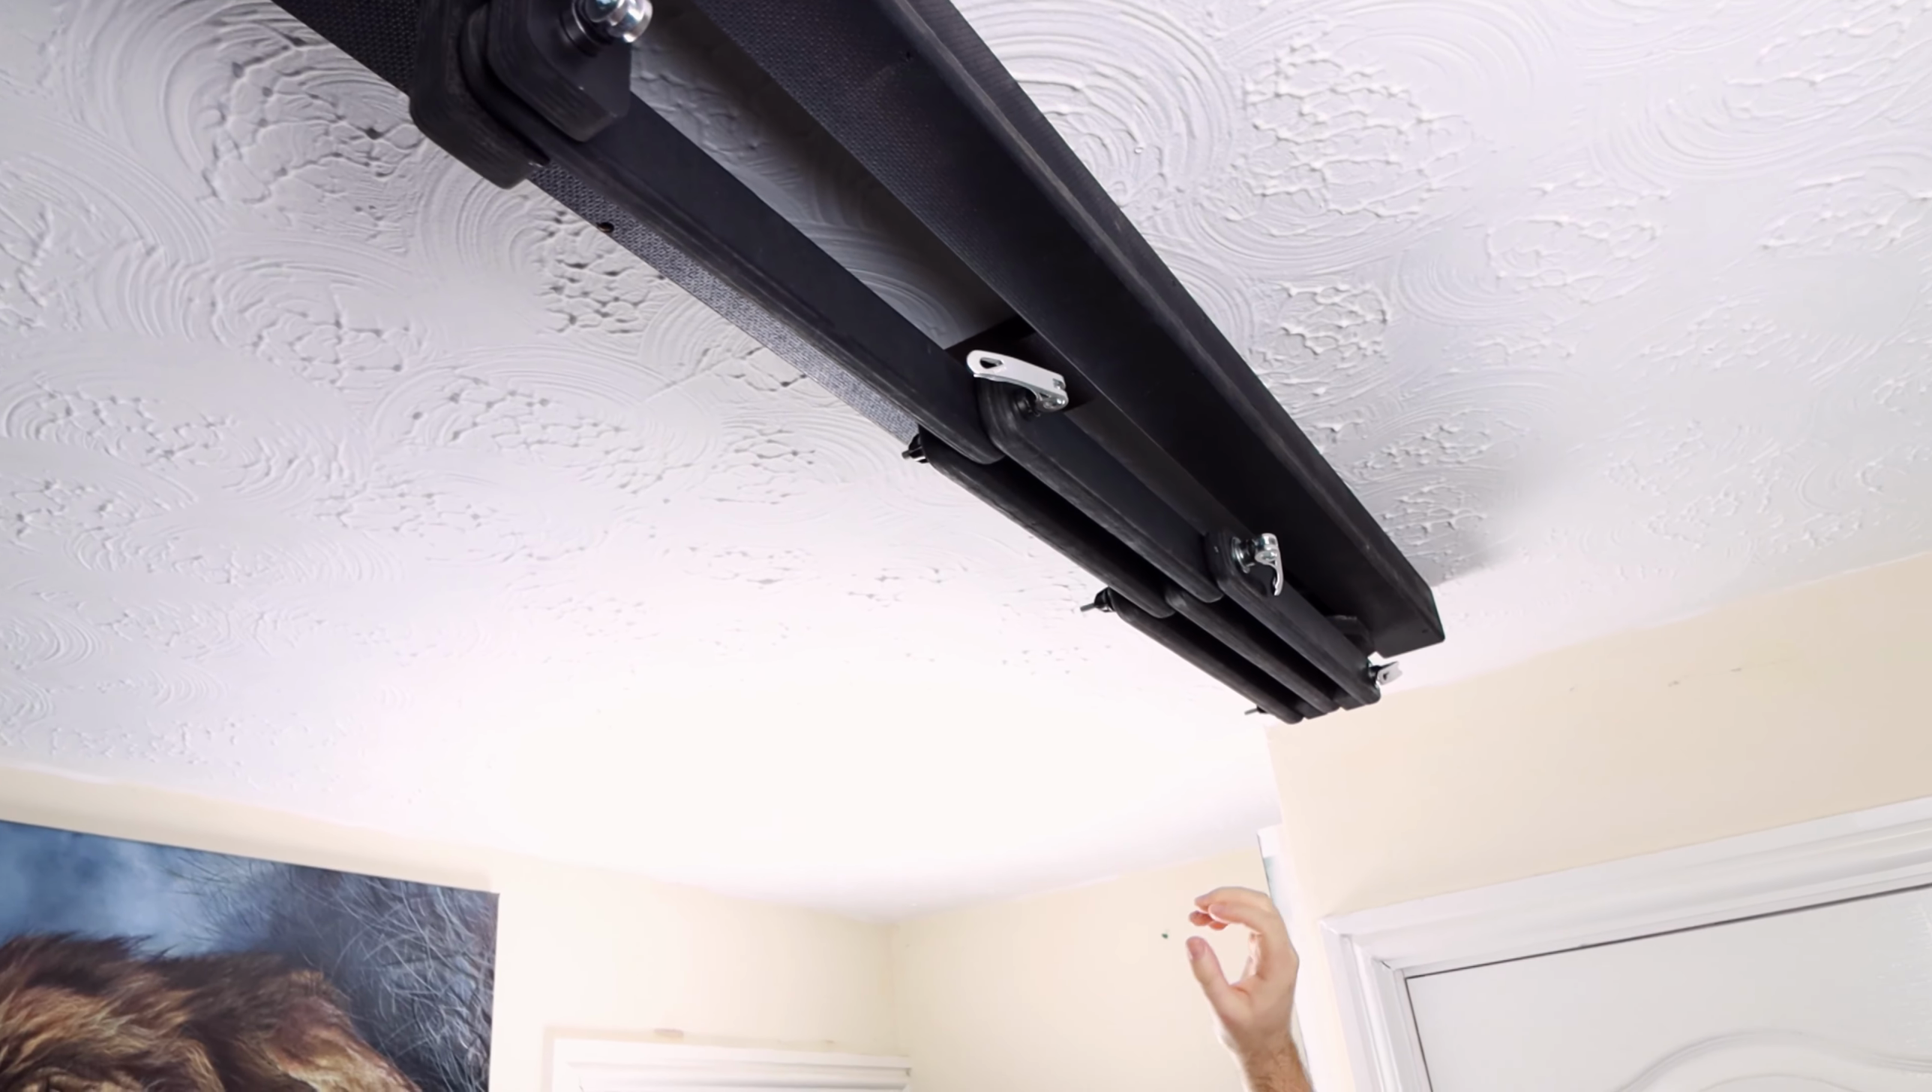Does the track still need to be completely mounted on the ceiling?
No.